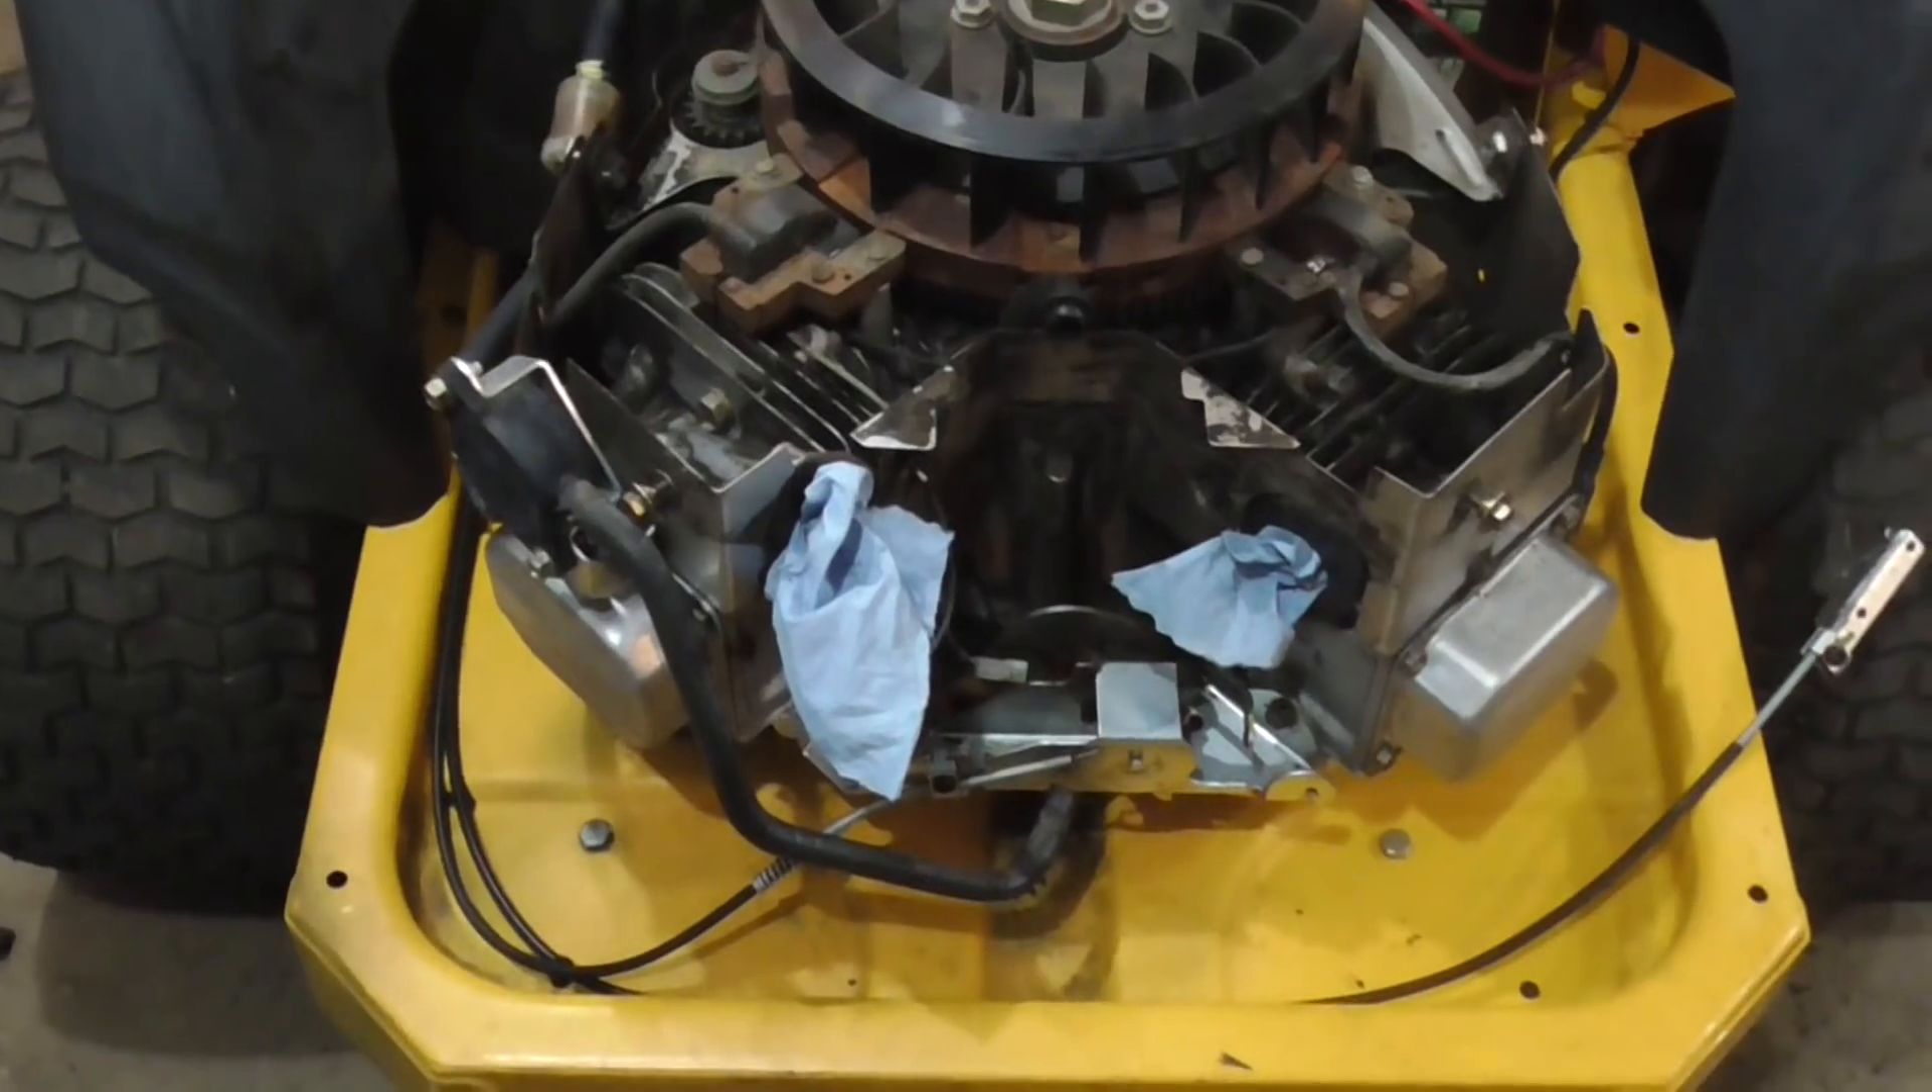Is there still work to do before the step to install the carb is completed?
Yes.